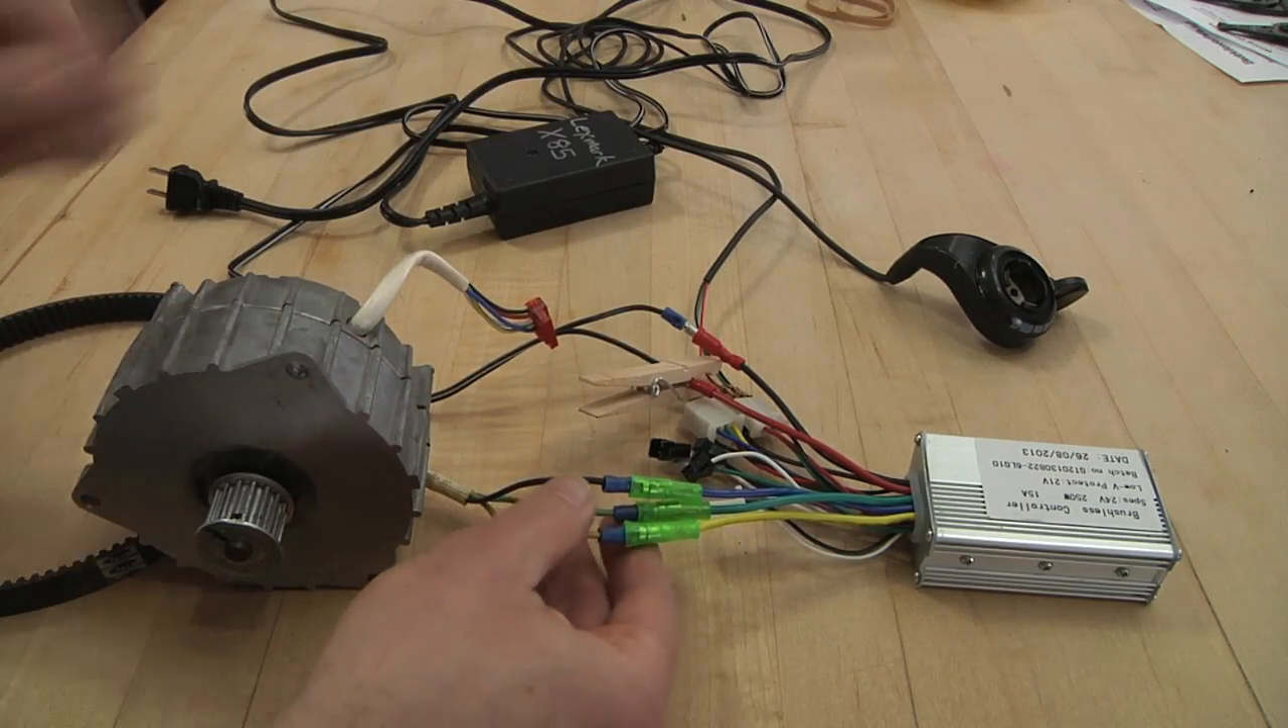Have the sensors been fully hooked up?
No.